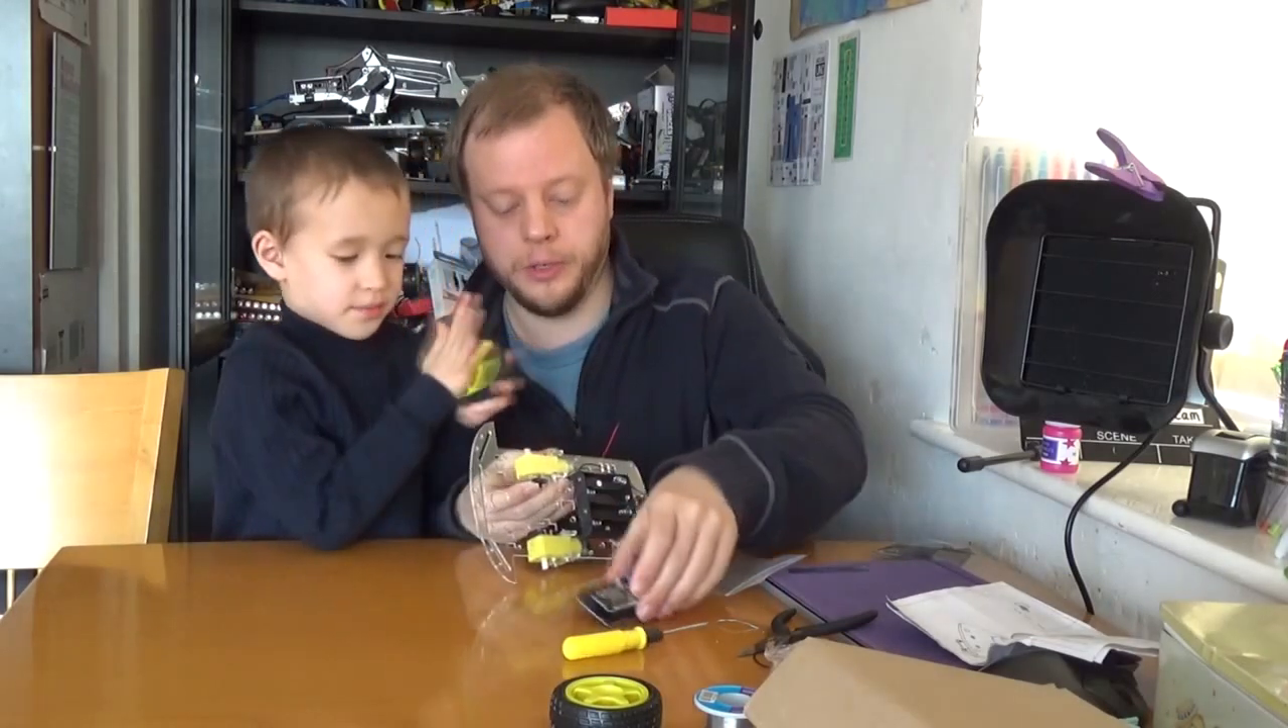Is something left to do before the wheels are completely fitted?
Yes.